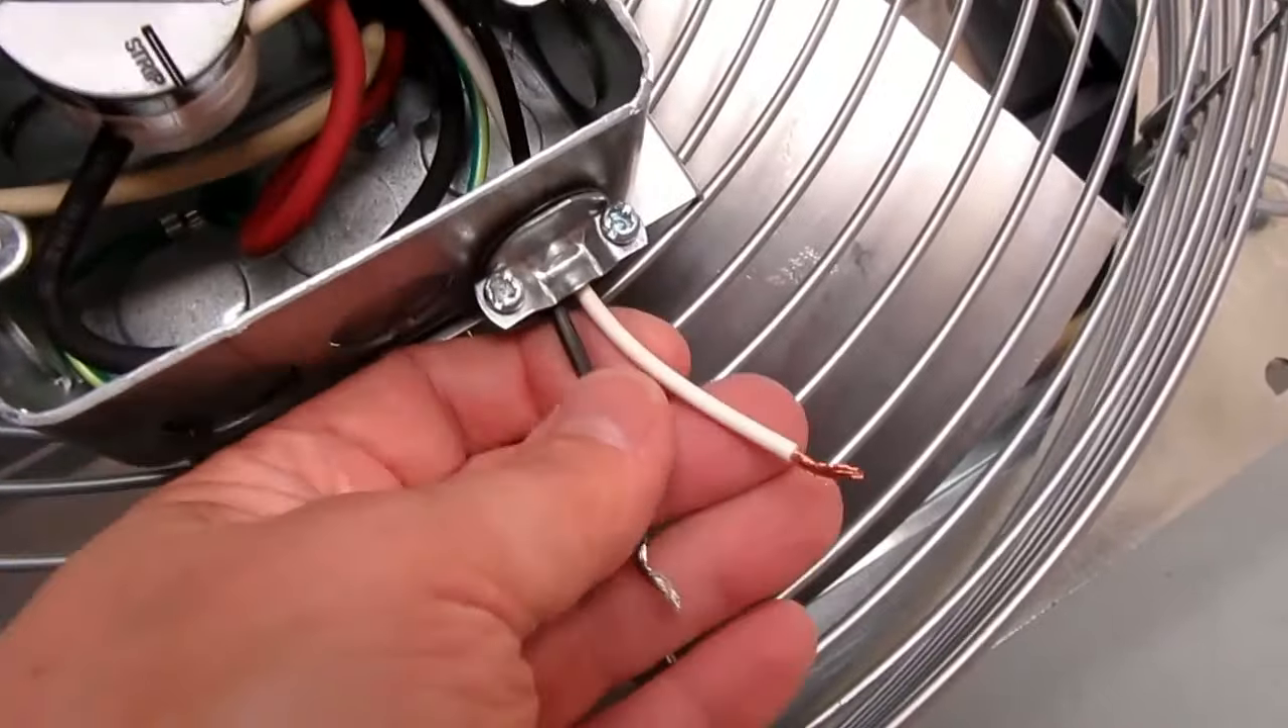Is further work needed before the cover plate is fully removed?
No.